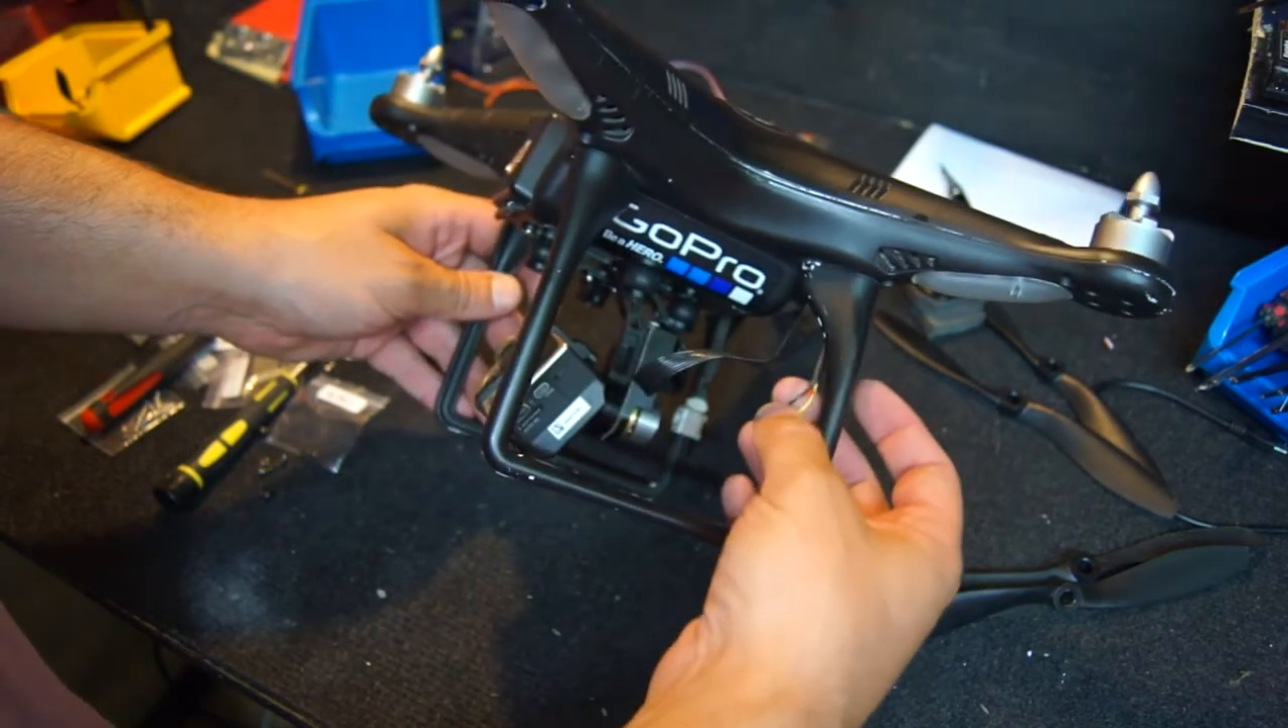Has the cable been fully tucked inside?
No.